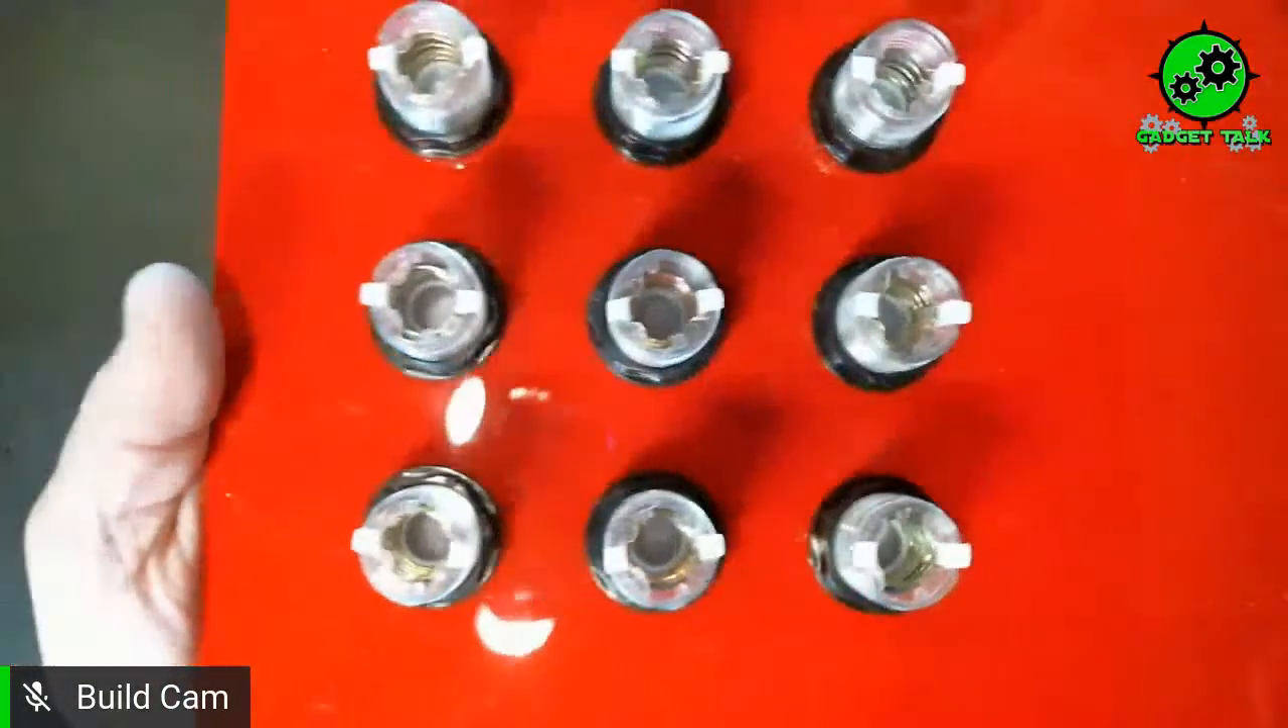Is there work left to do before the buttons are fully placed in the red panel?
No.